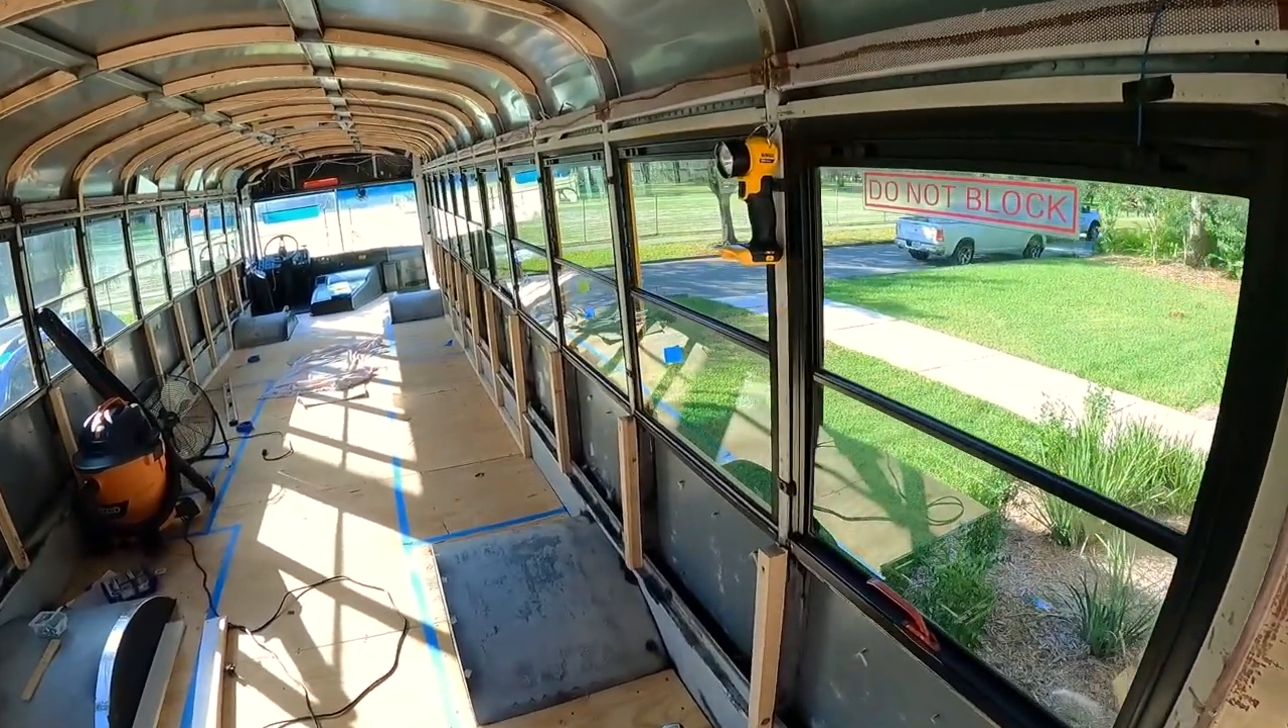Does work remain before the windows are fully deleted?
Yes.